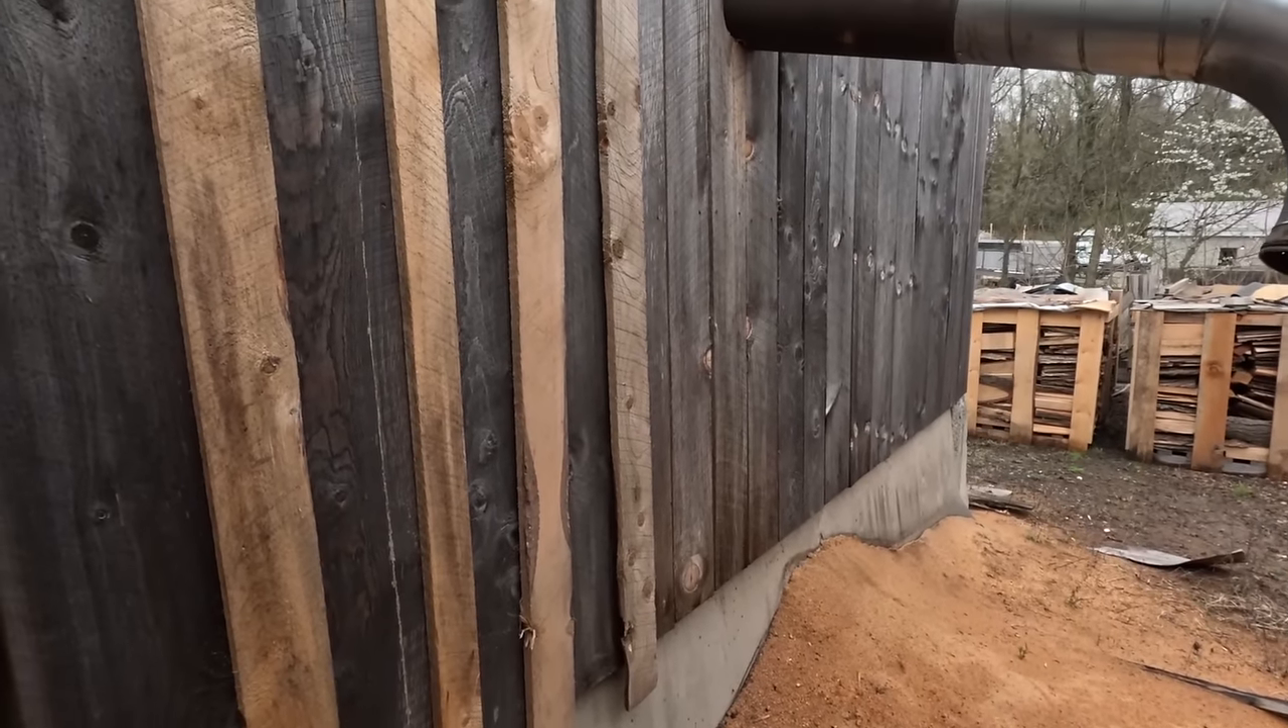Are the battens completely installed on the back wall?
No.